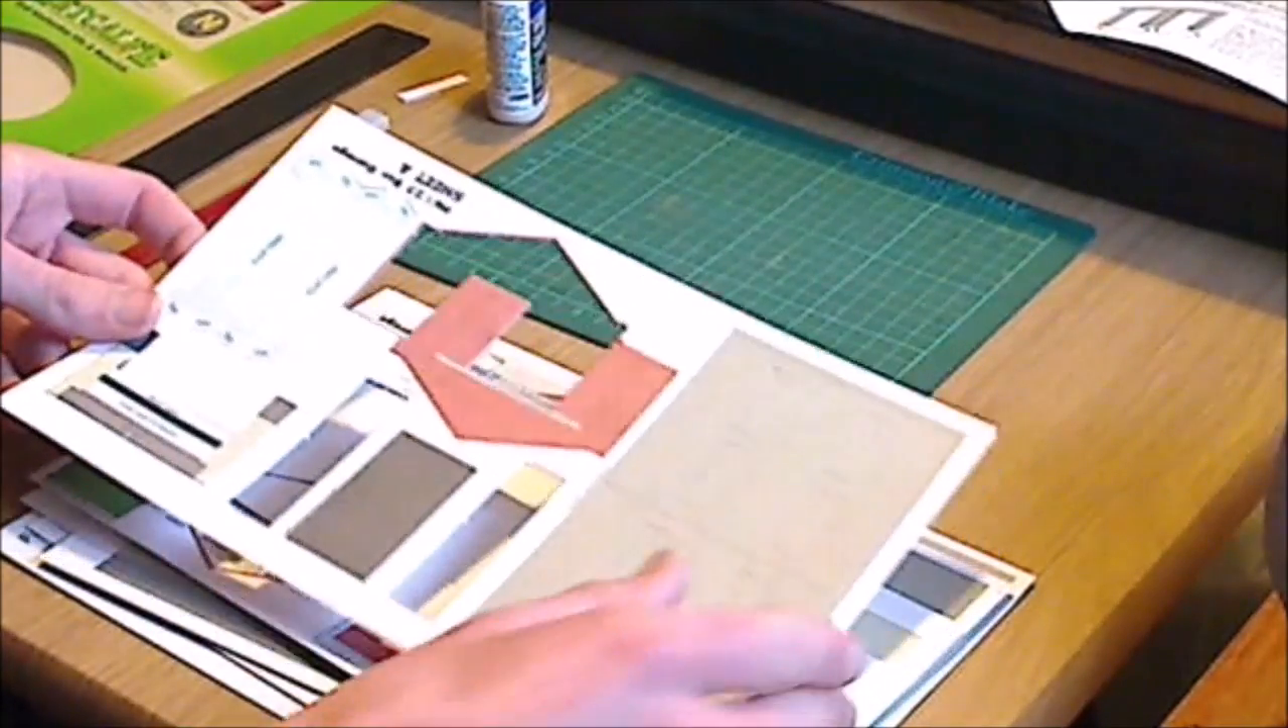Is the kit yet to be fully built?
Yes.